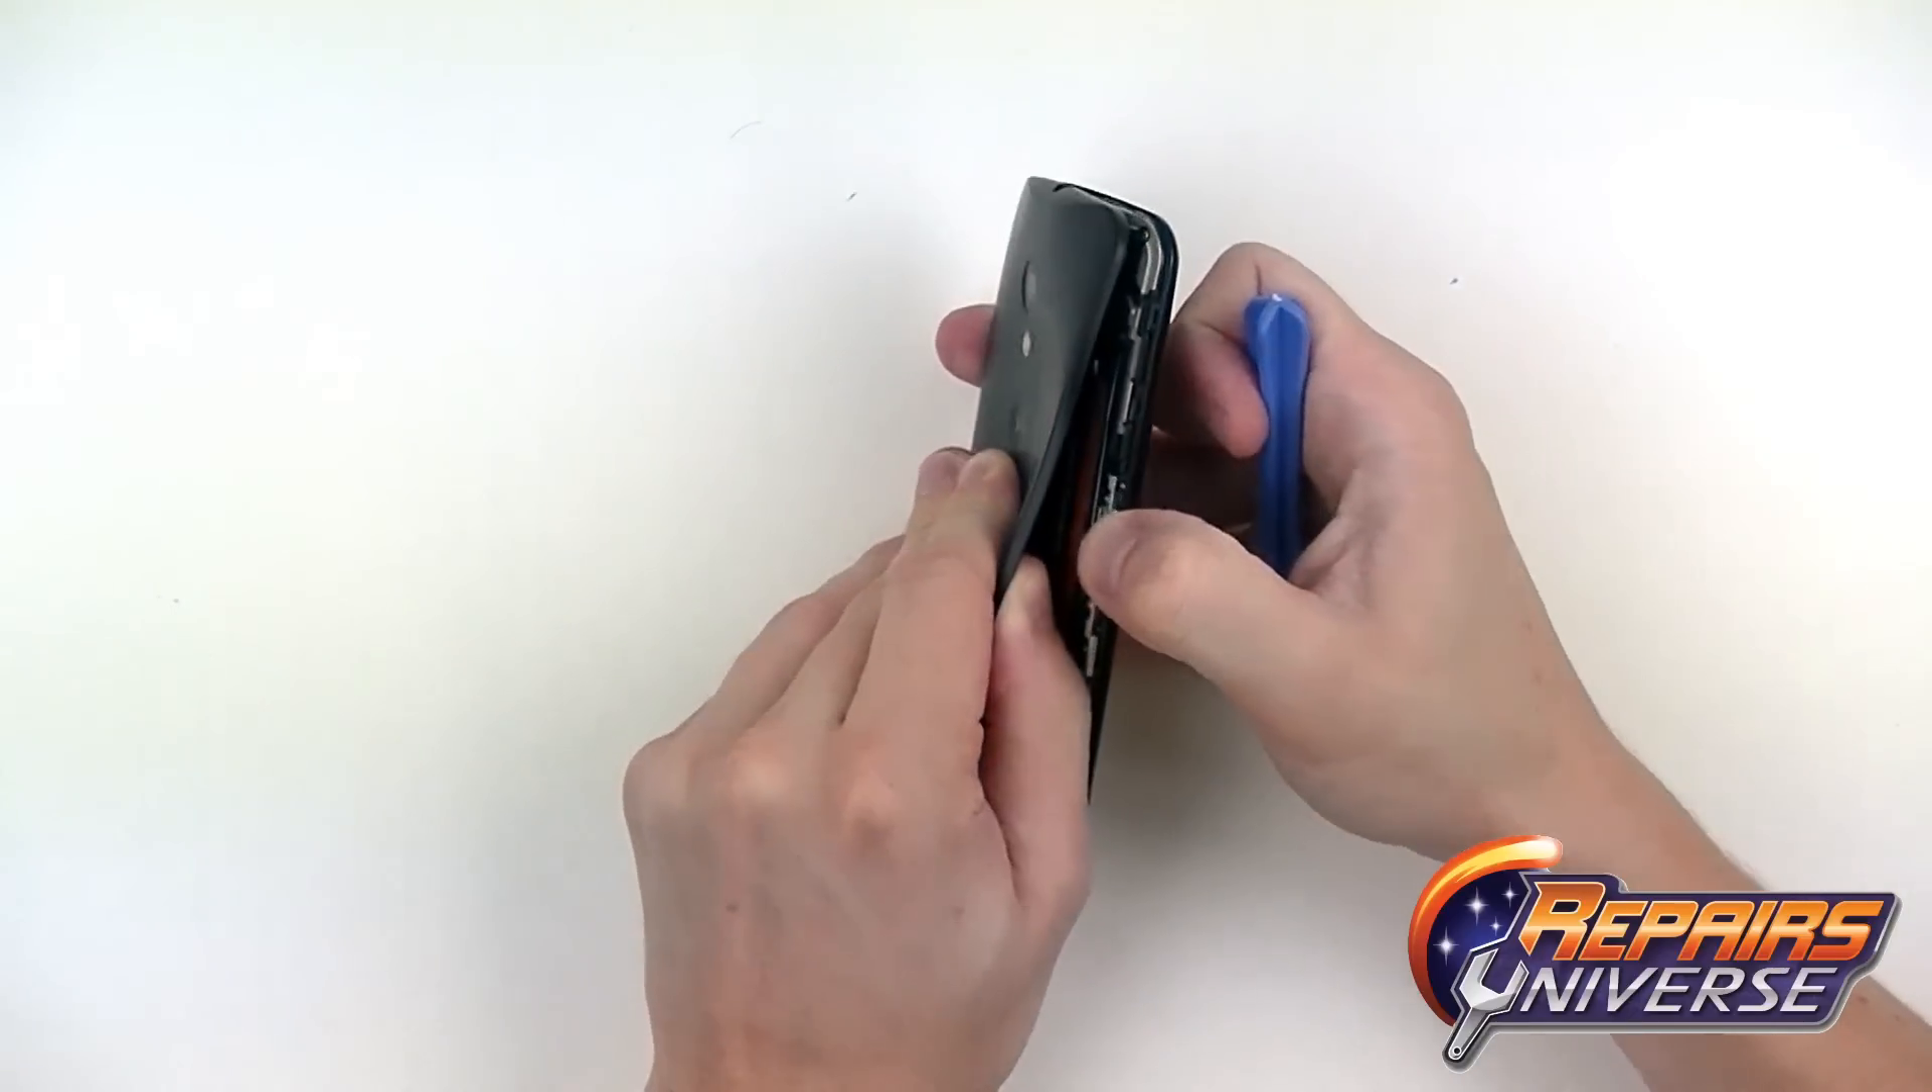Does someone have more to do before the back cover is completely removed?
Yes.